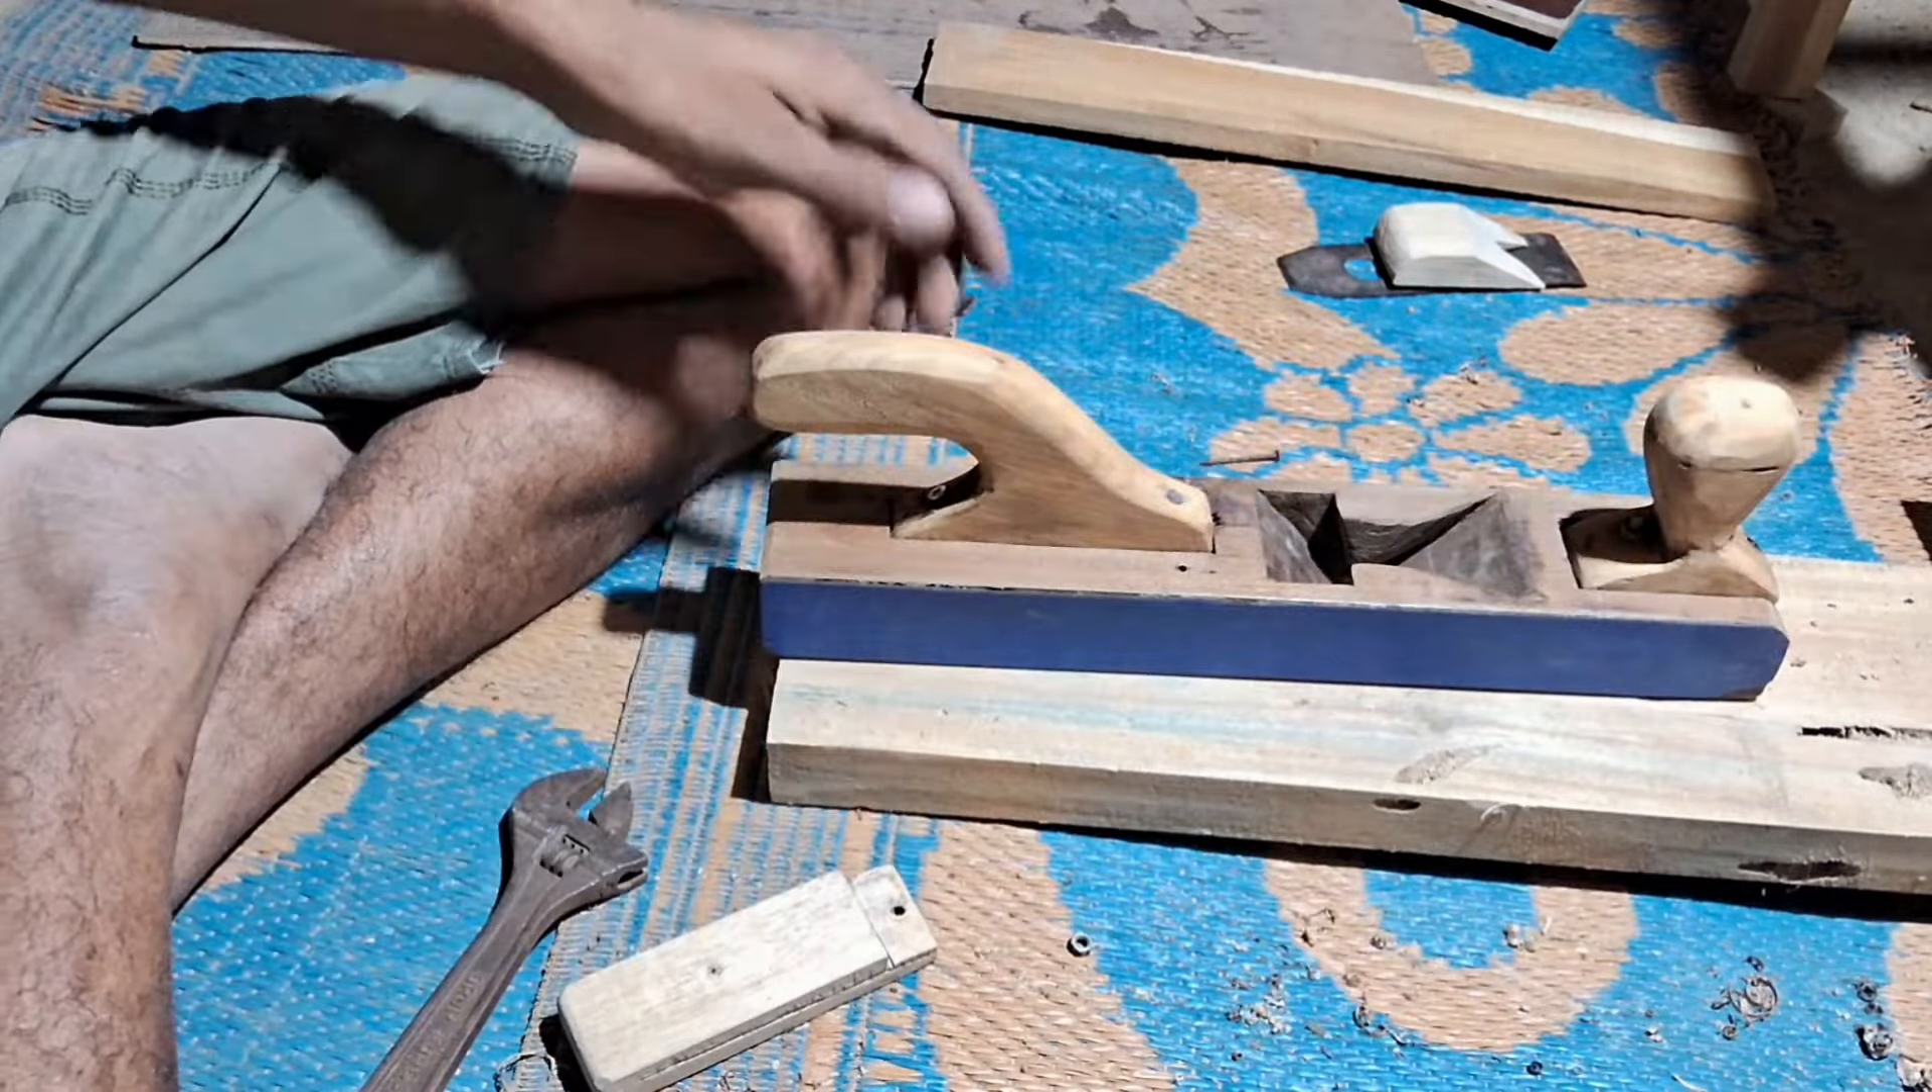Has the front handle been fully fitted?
Yes.